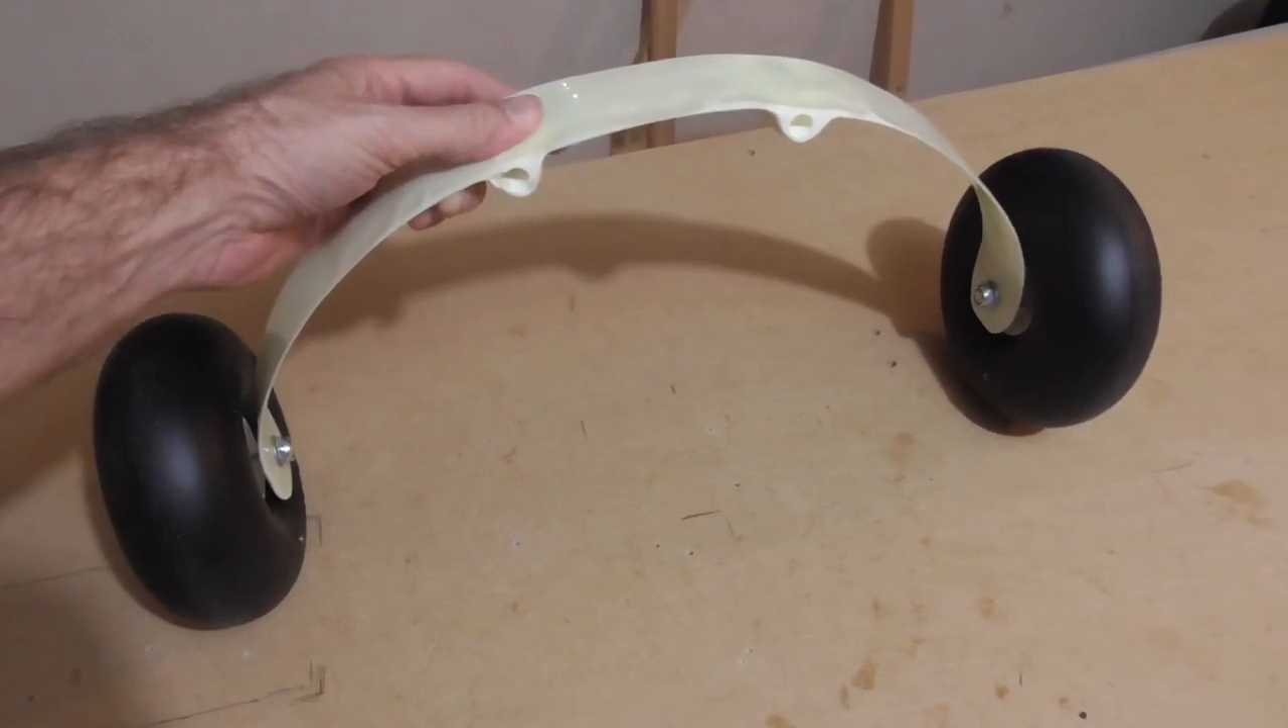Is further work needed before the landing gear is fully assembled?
No.